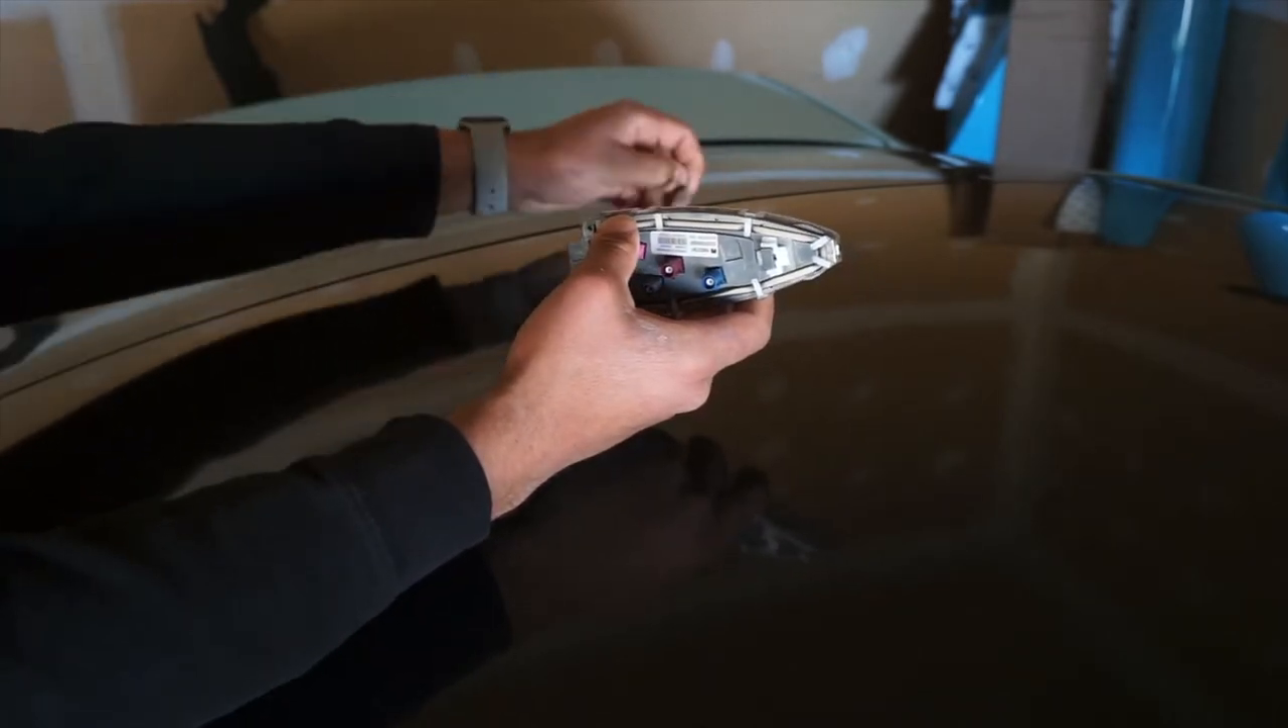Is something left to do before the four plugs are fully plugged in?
Yes.